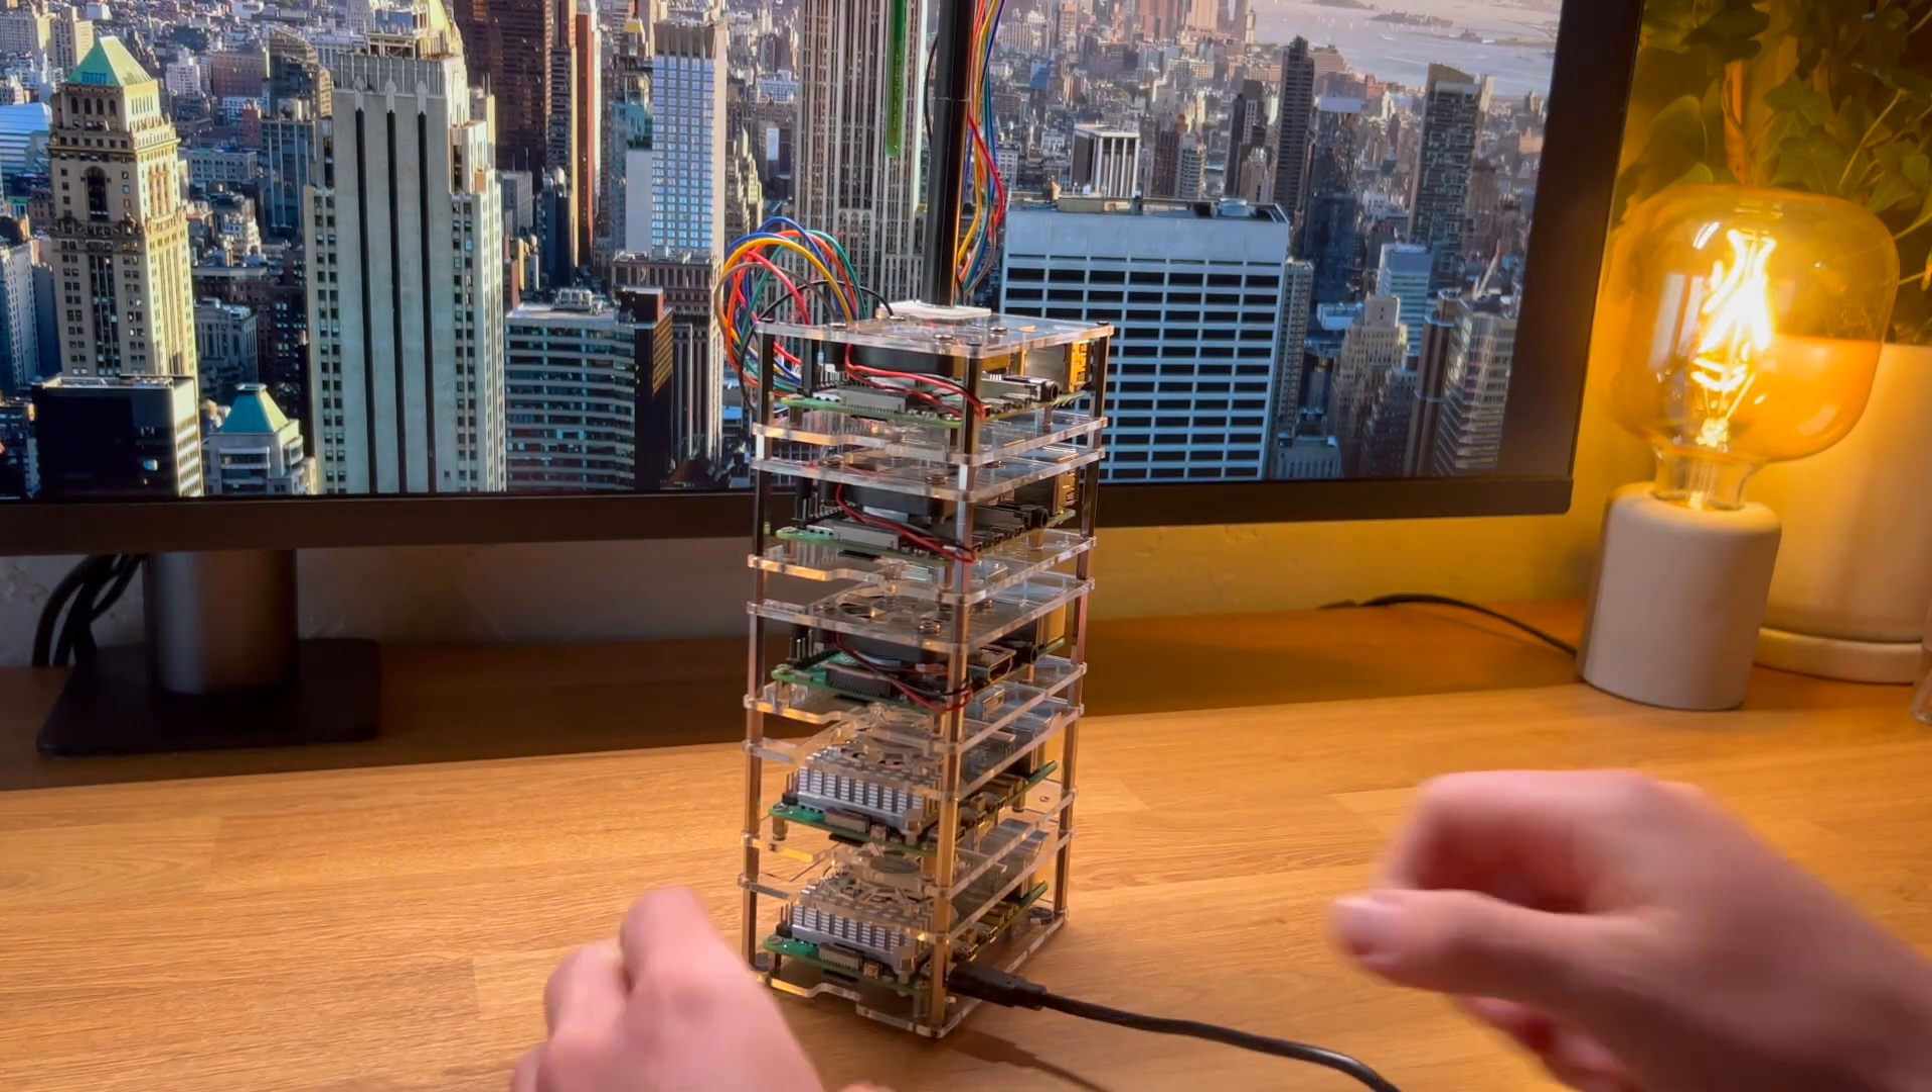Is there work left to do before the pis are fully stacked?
No.